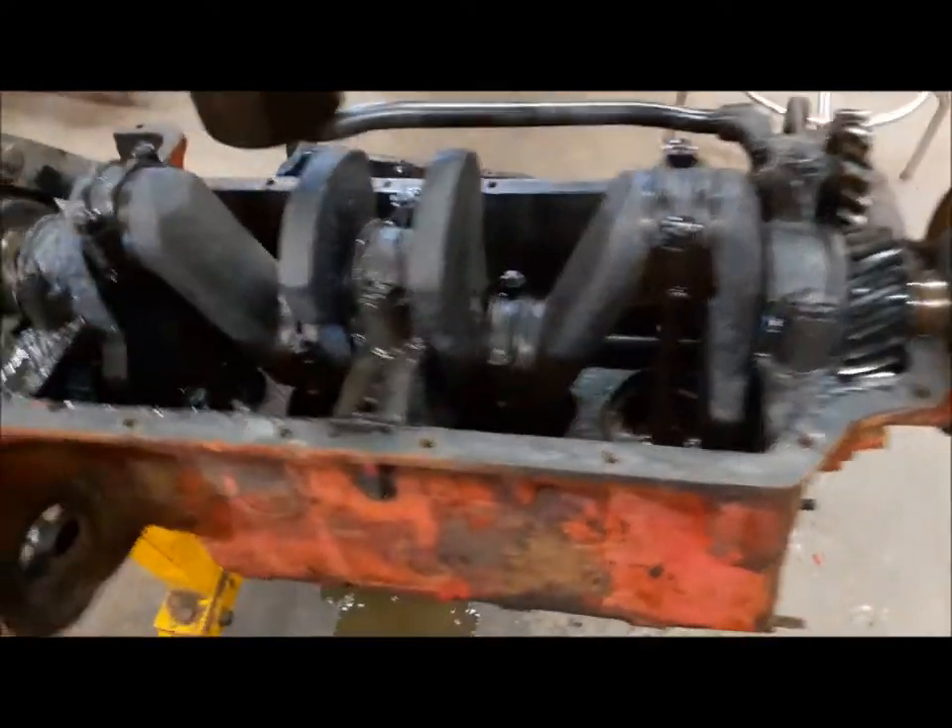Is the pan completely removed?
Yes.